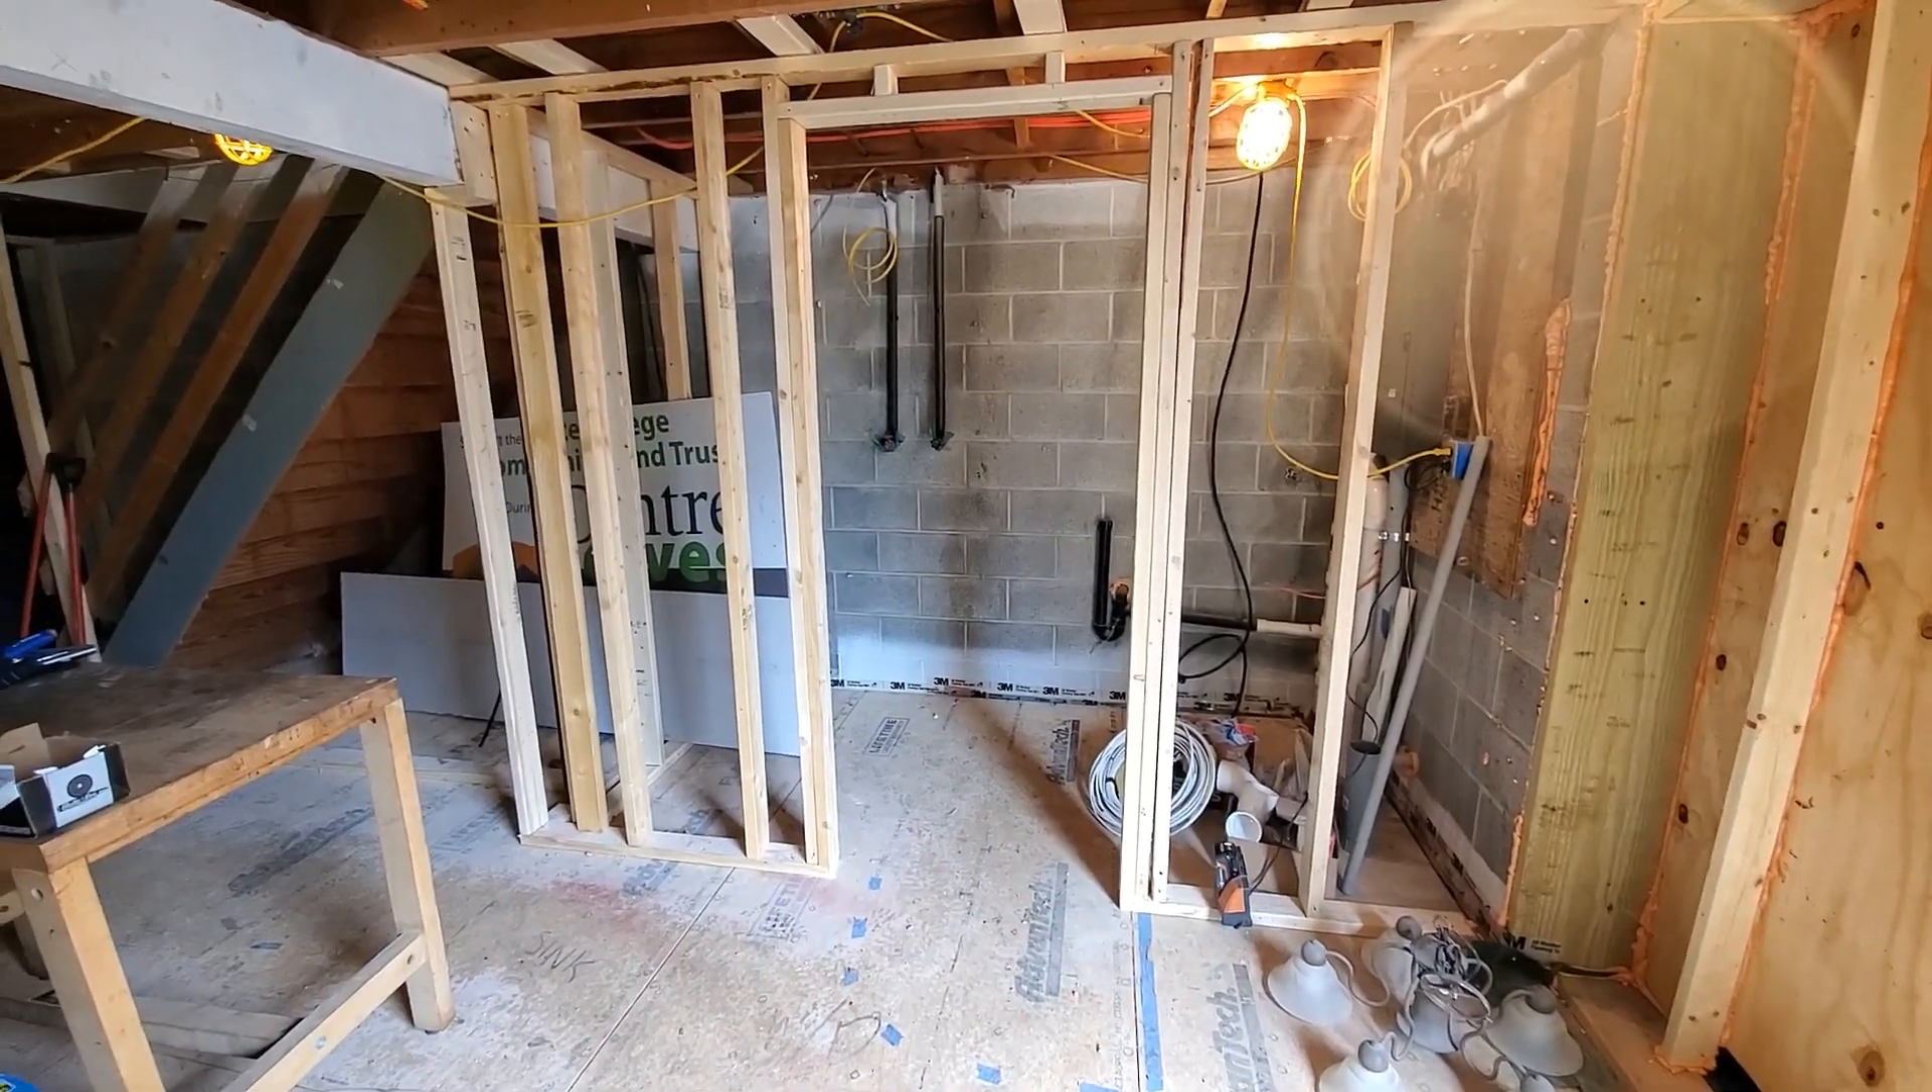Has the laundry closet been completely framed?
Yes.